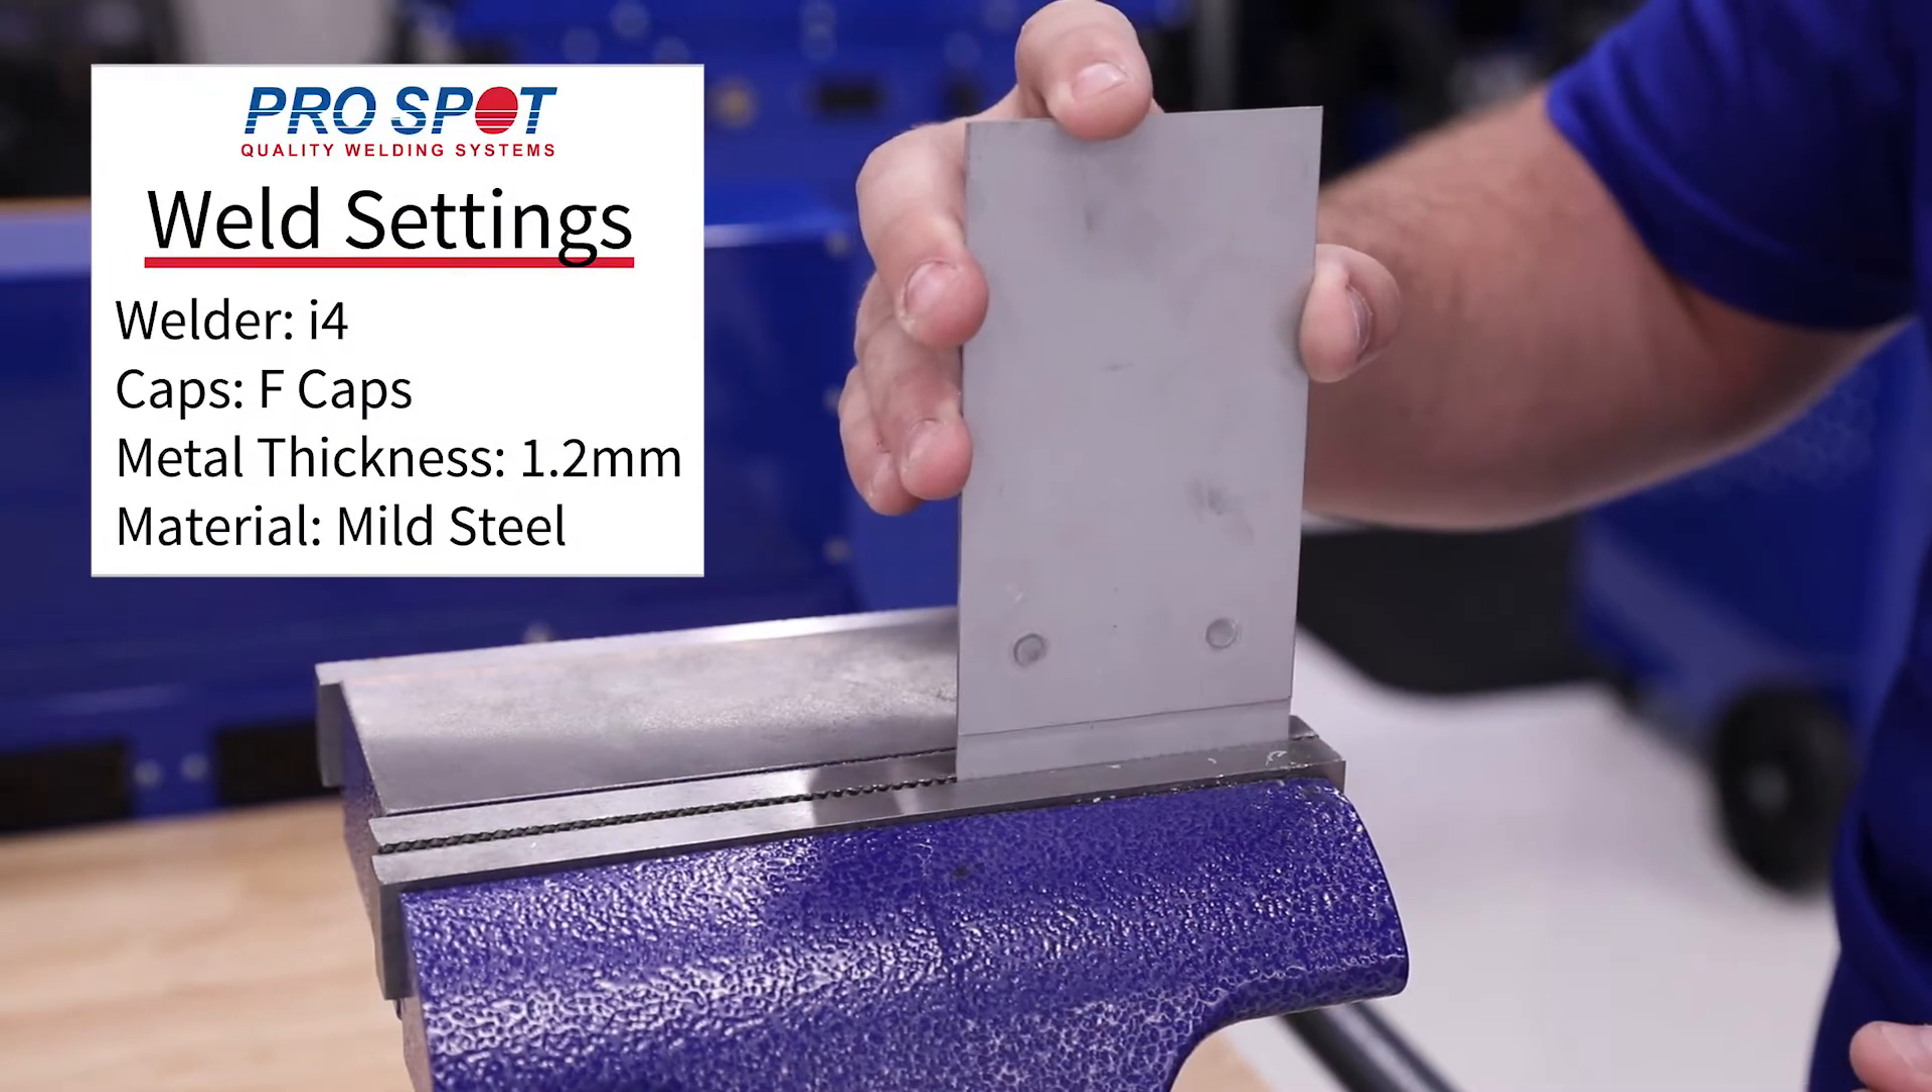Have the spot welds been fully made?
Yes.